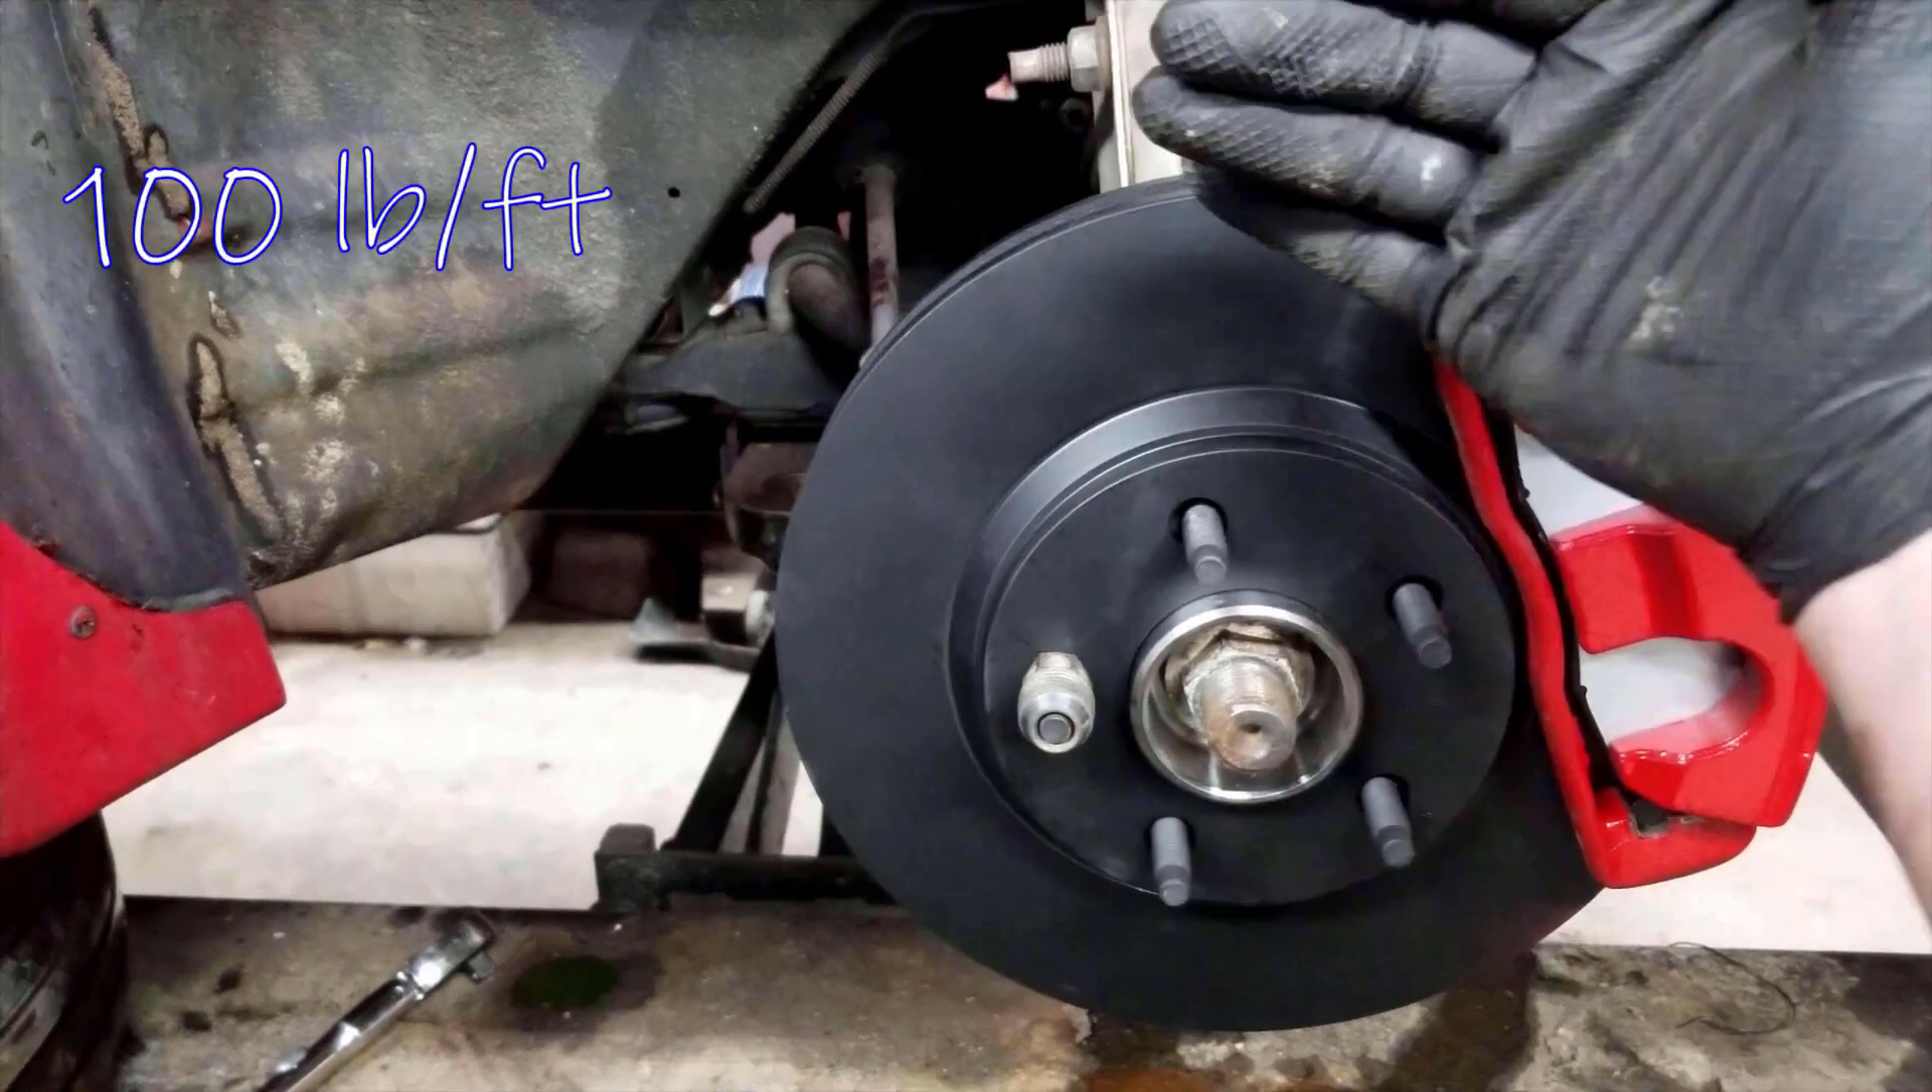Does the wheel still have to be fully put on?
Yes.